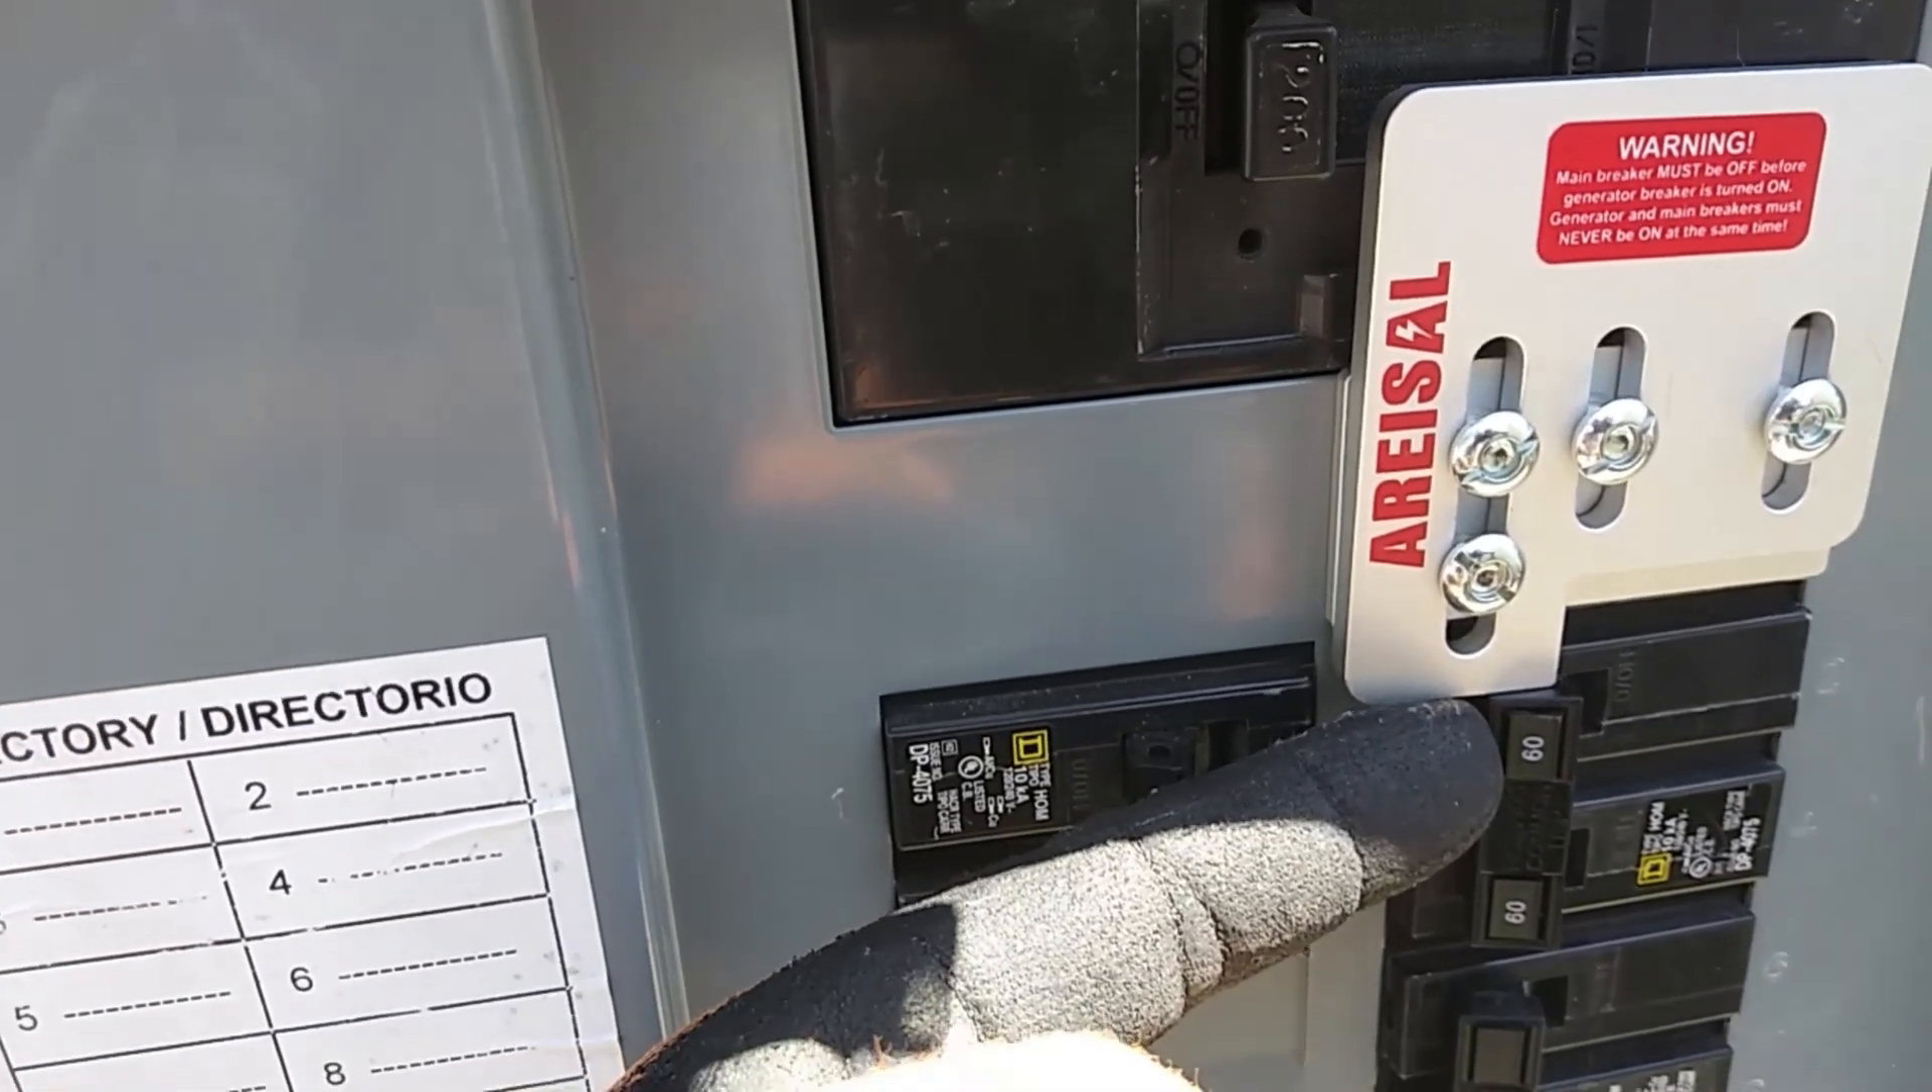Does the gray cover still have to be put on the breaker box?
No.